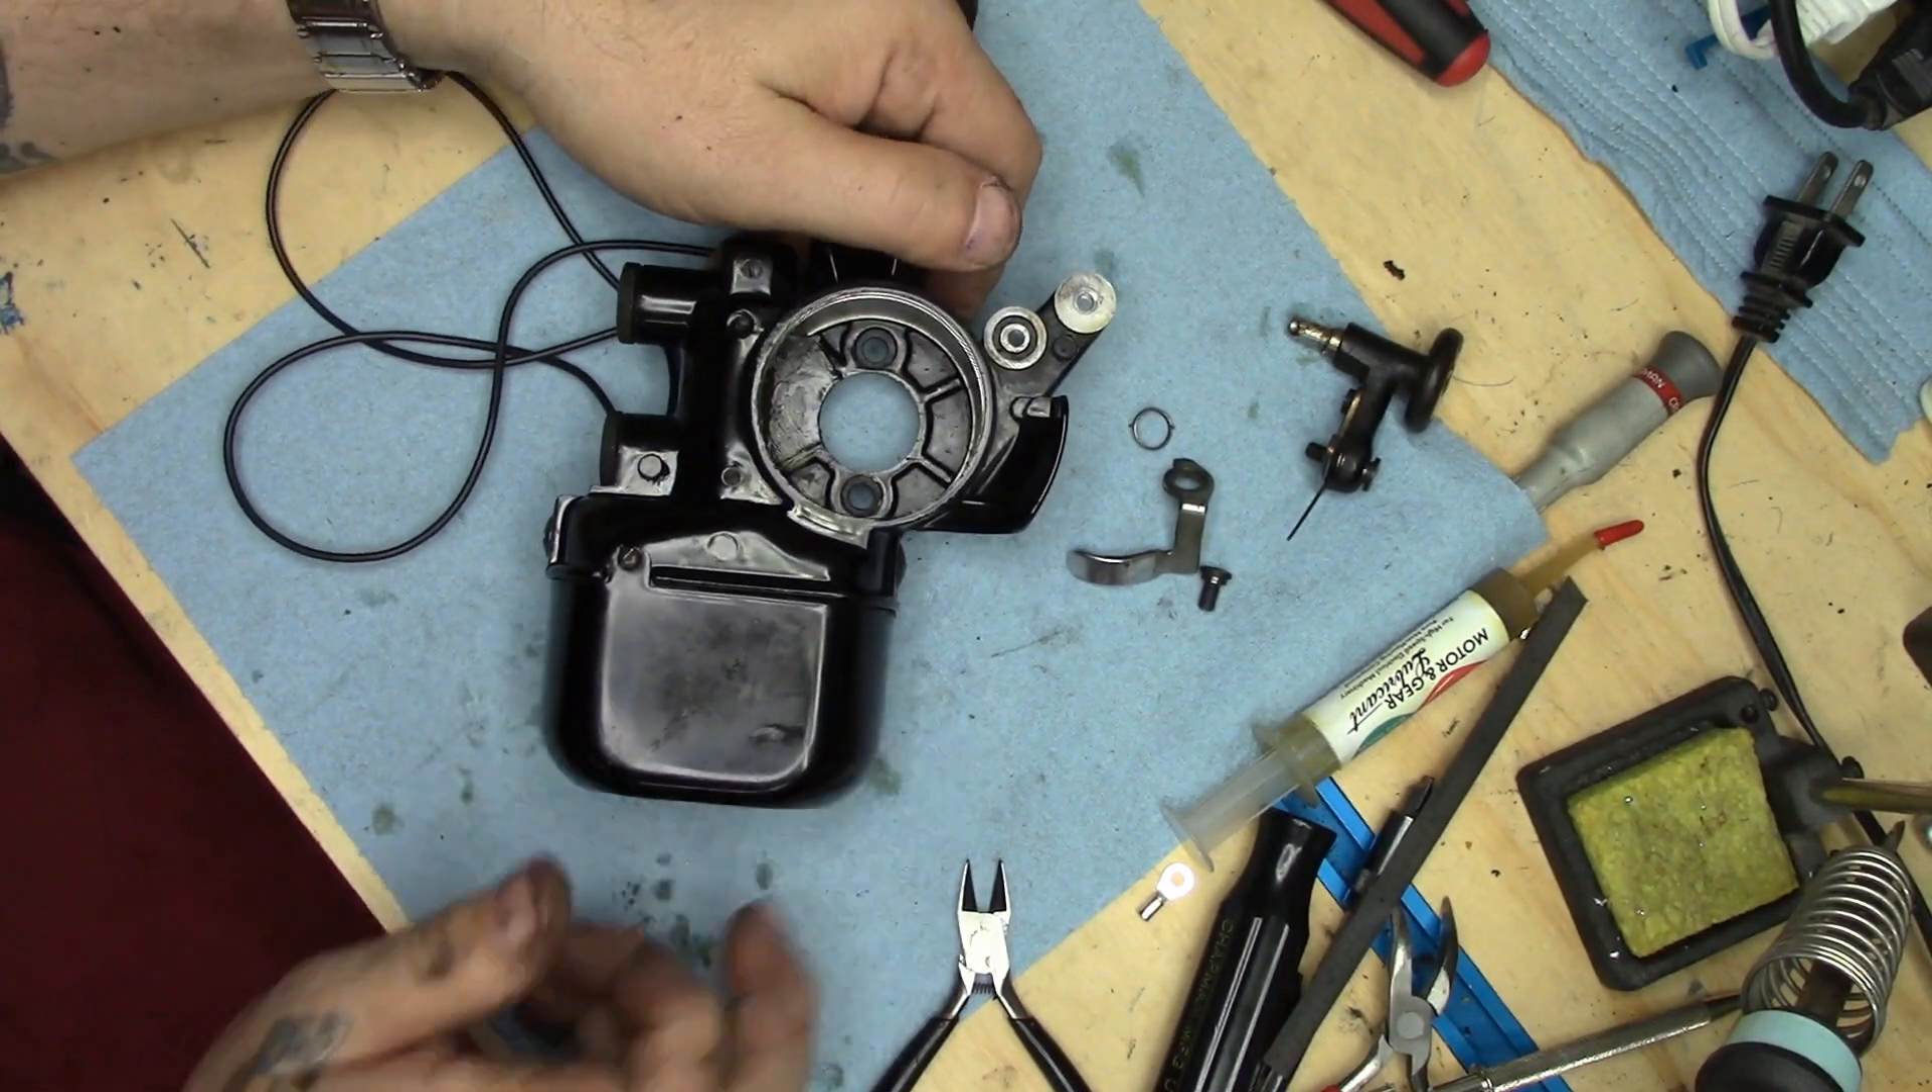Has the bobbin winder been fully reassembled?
No.